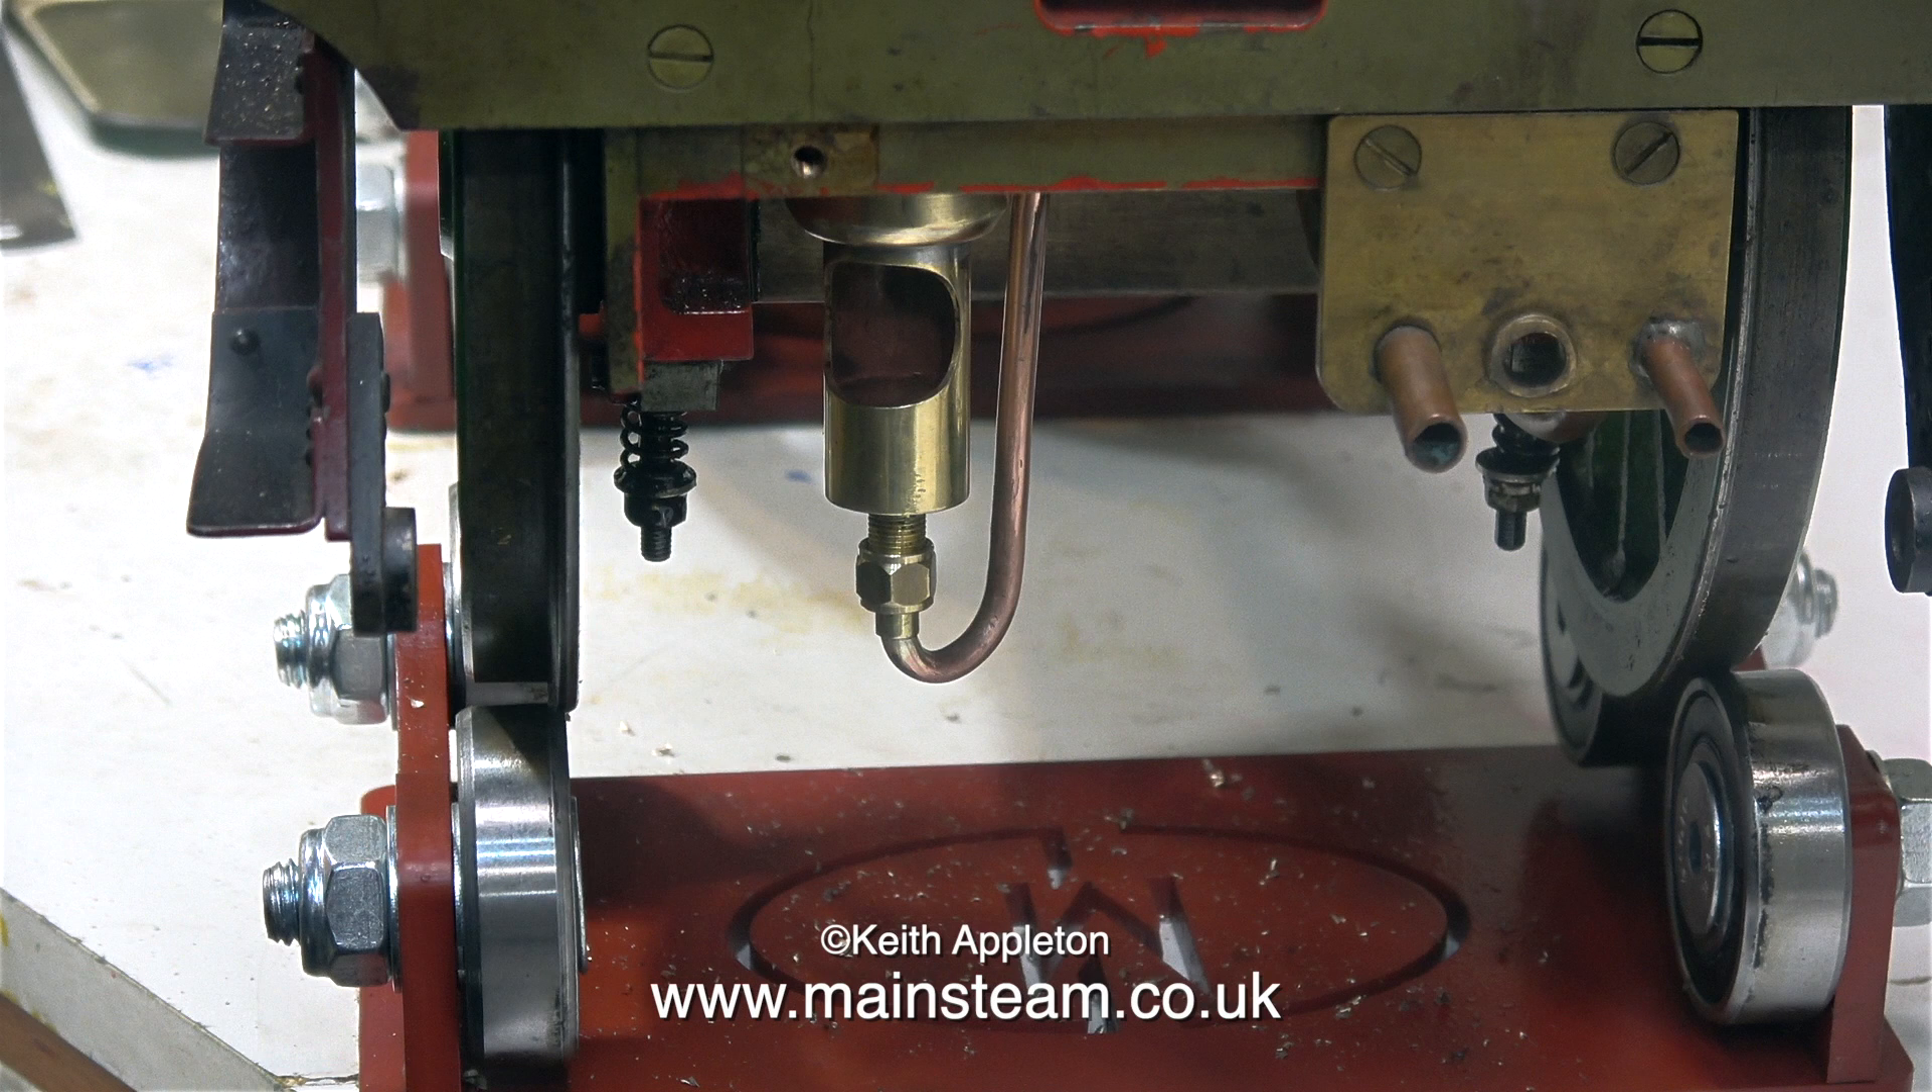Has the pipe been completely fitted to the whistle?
Yes.